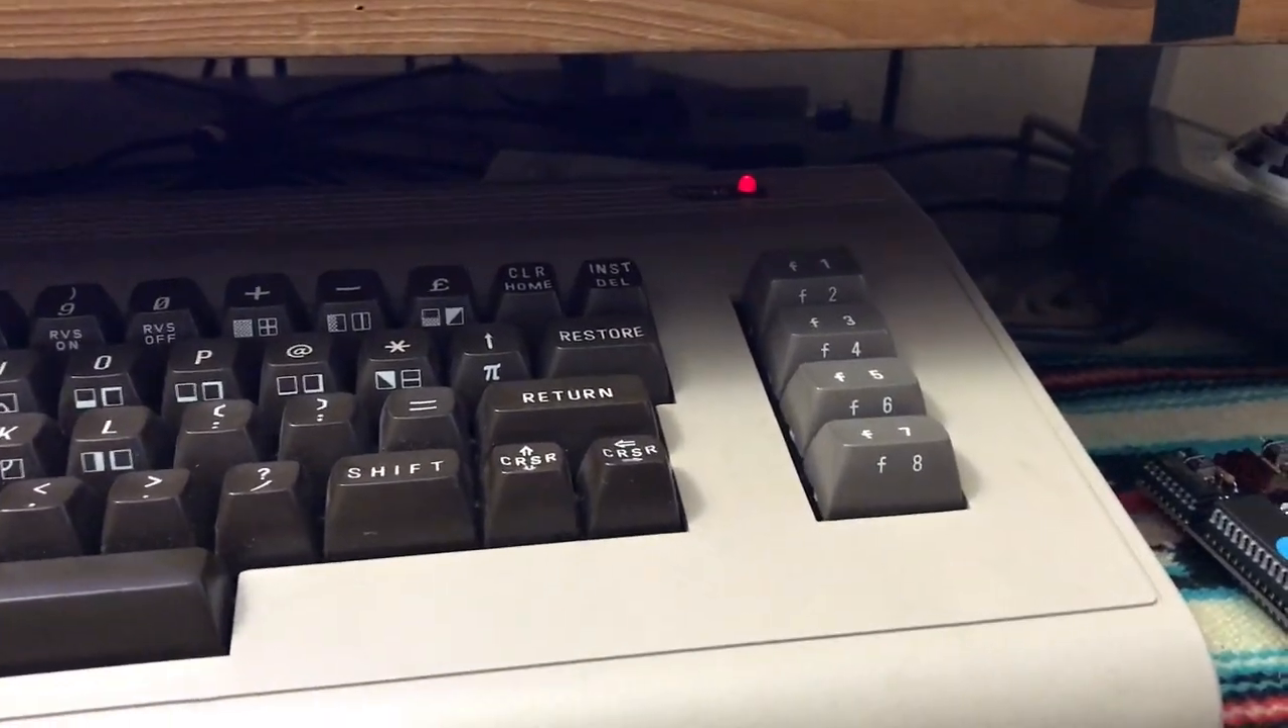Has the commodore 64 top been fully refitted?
Yes.